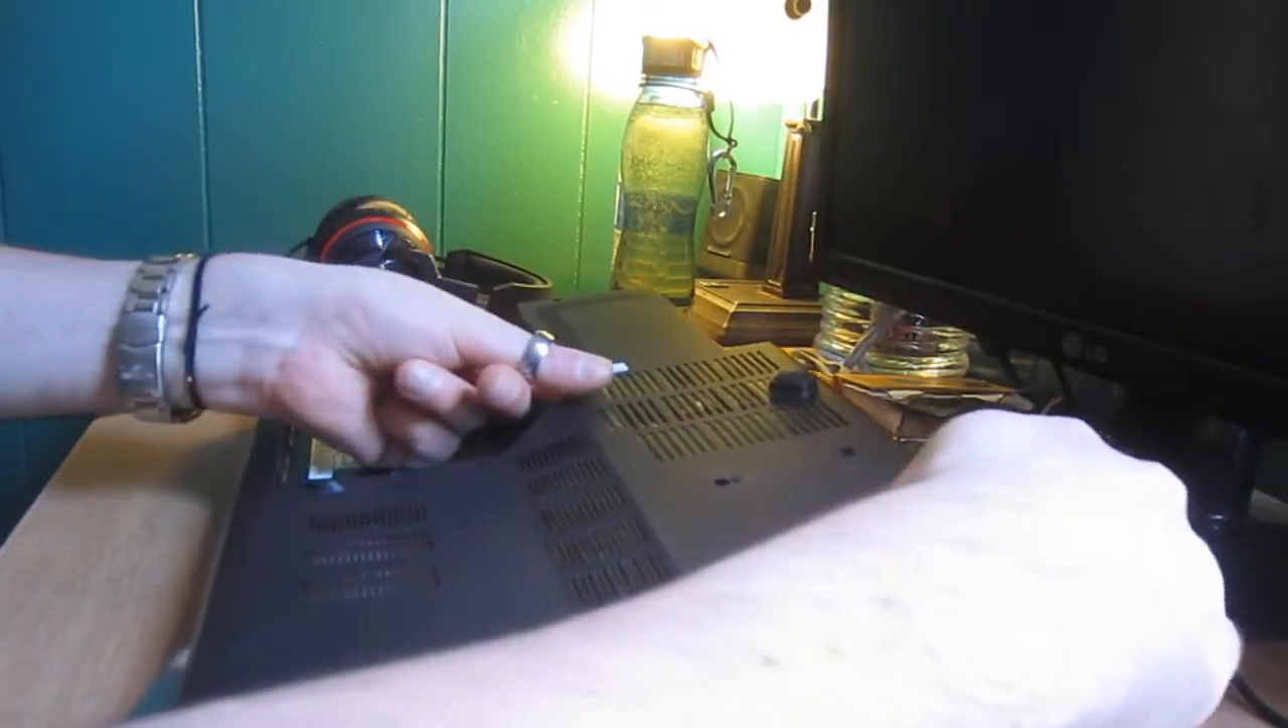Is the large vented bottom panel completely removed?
No.